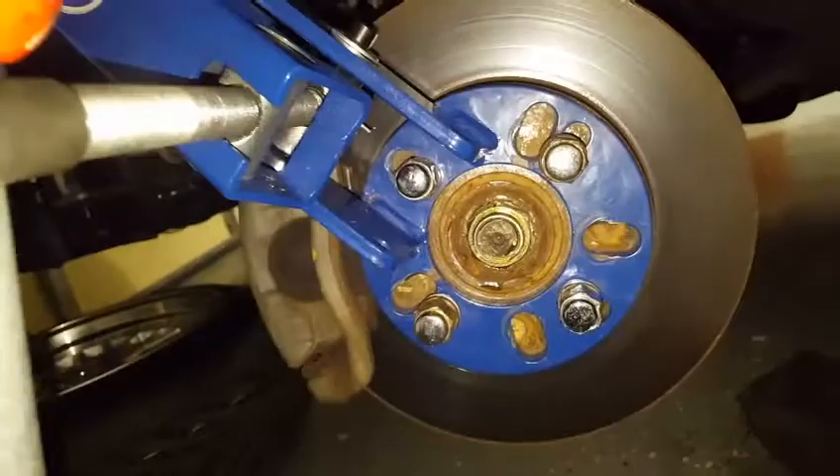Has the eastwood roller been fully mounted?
Yes.